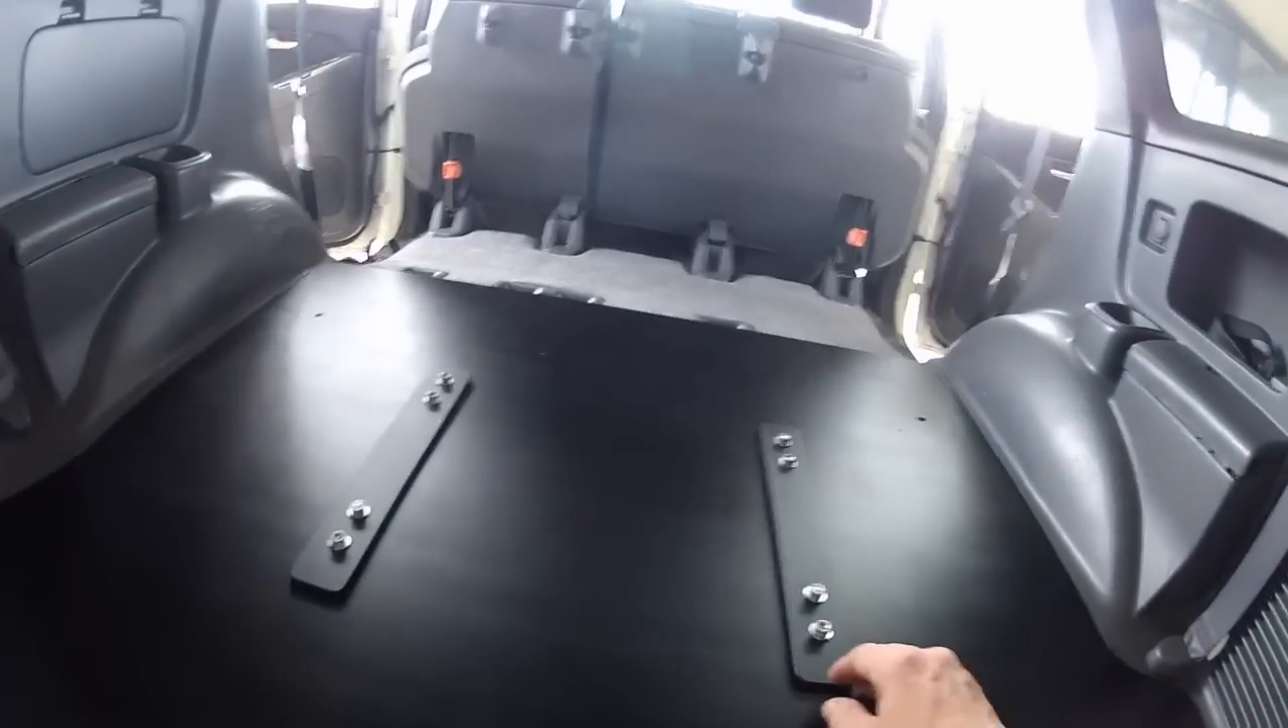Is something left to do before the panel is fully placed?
No.